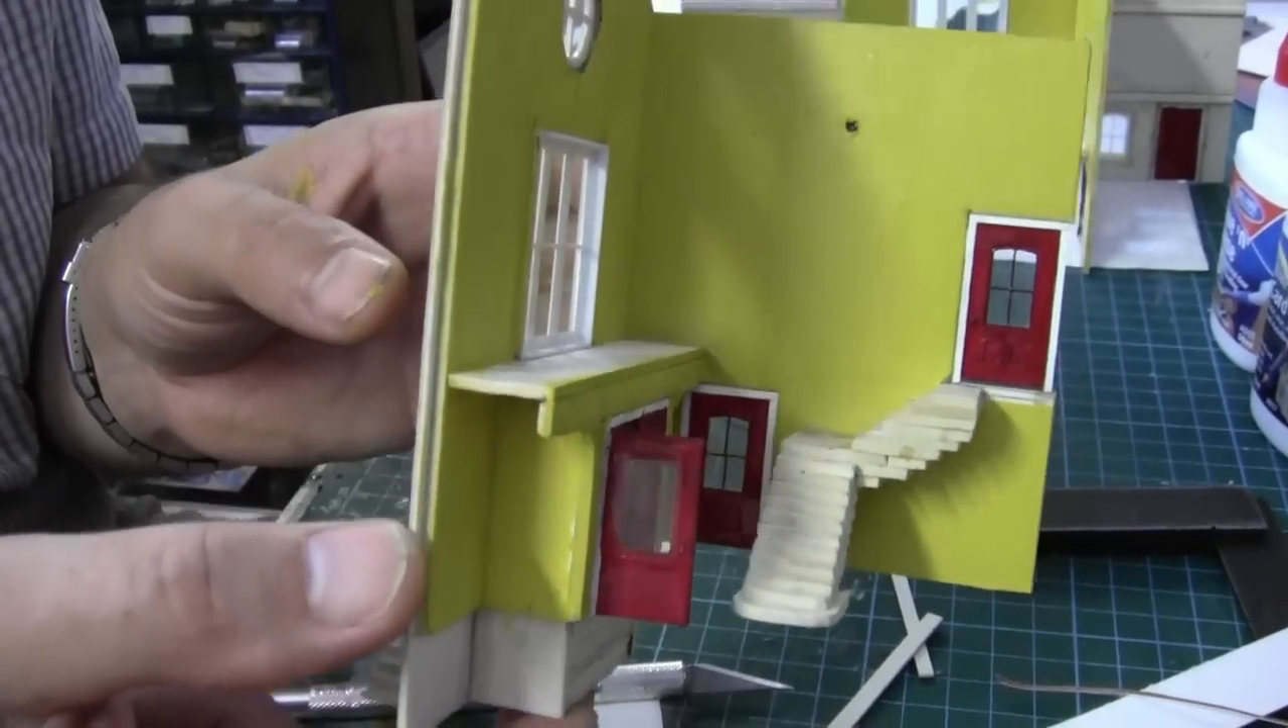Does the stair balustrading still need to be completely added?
Yes.